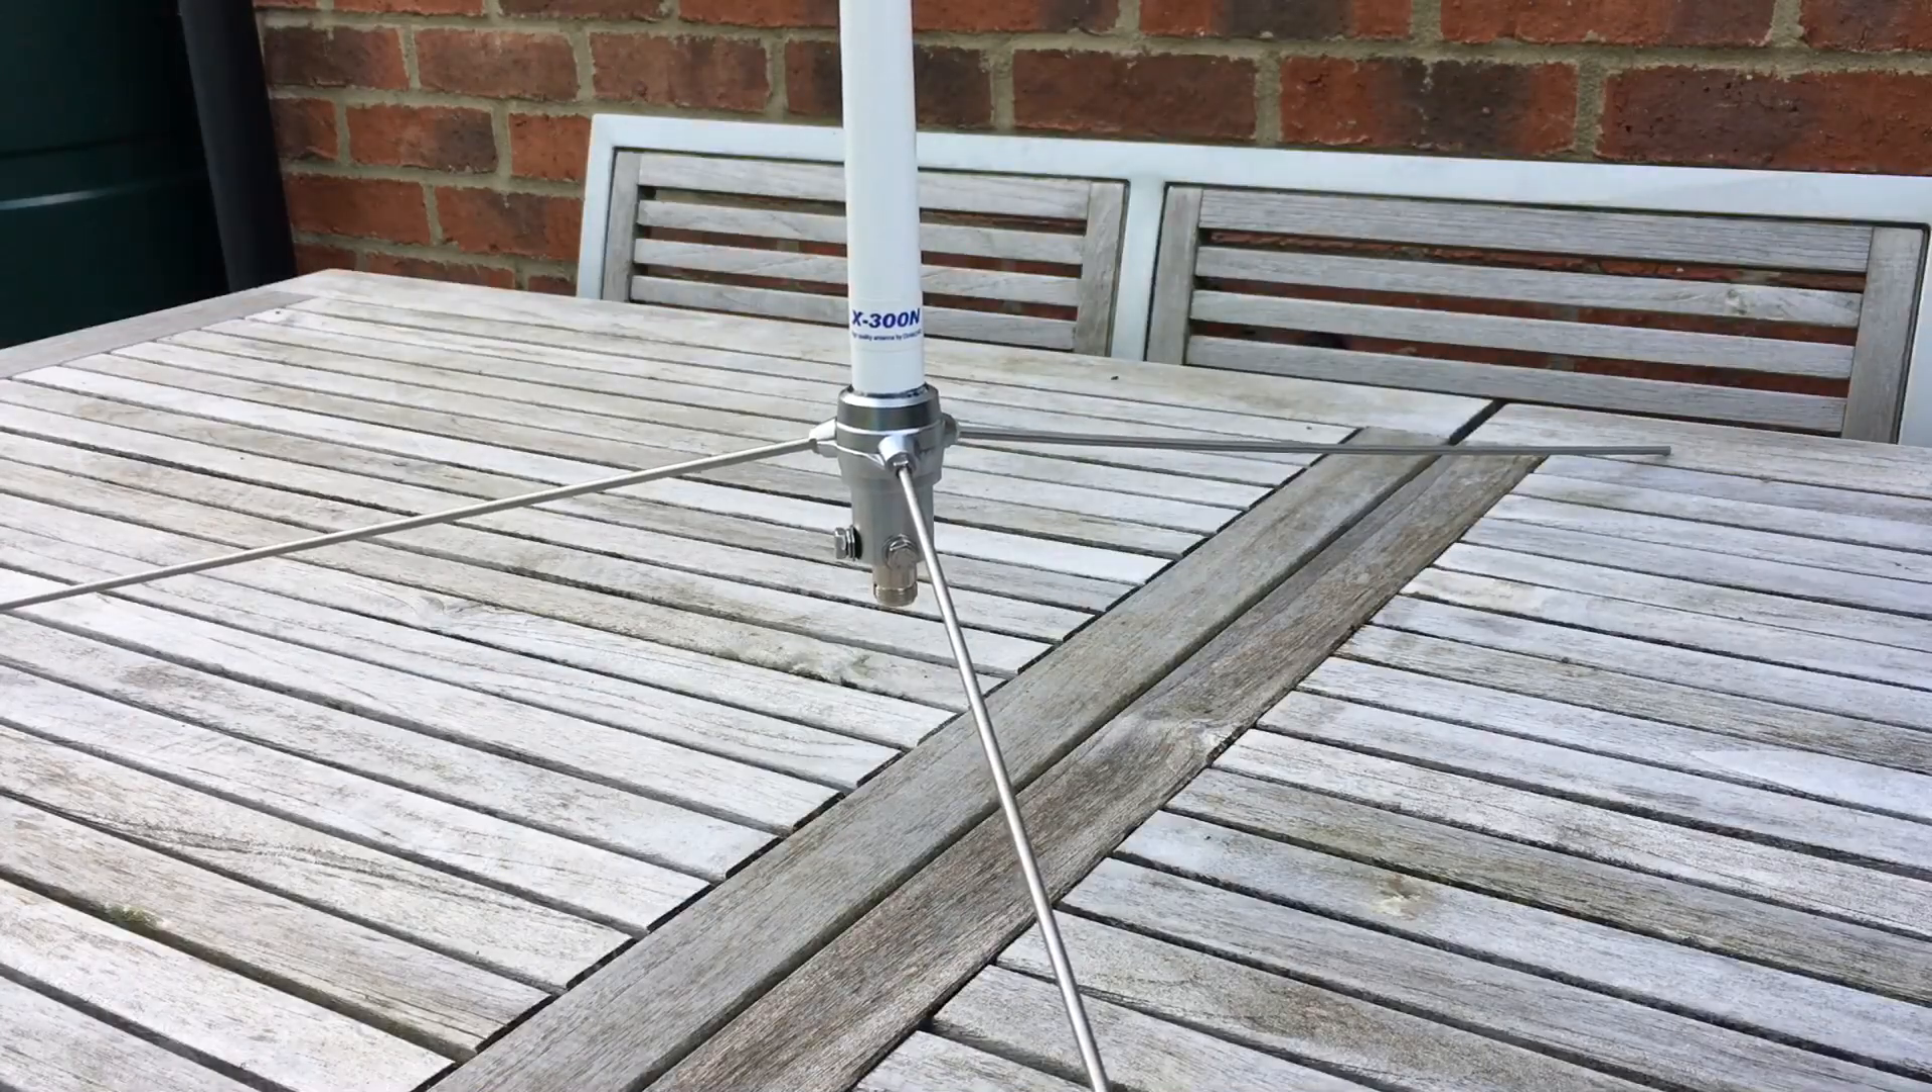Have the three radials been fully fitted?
Yes.